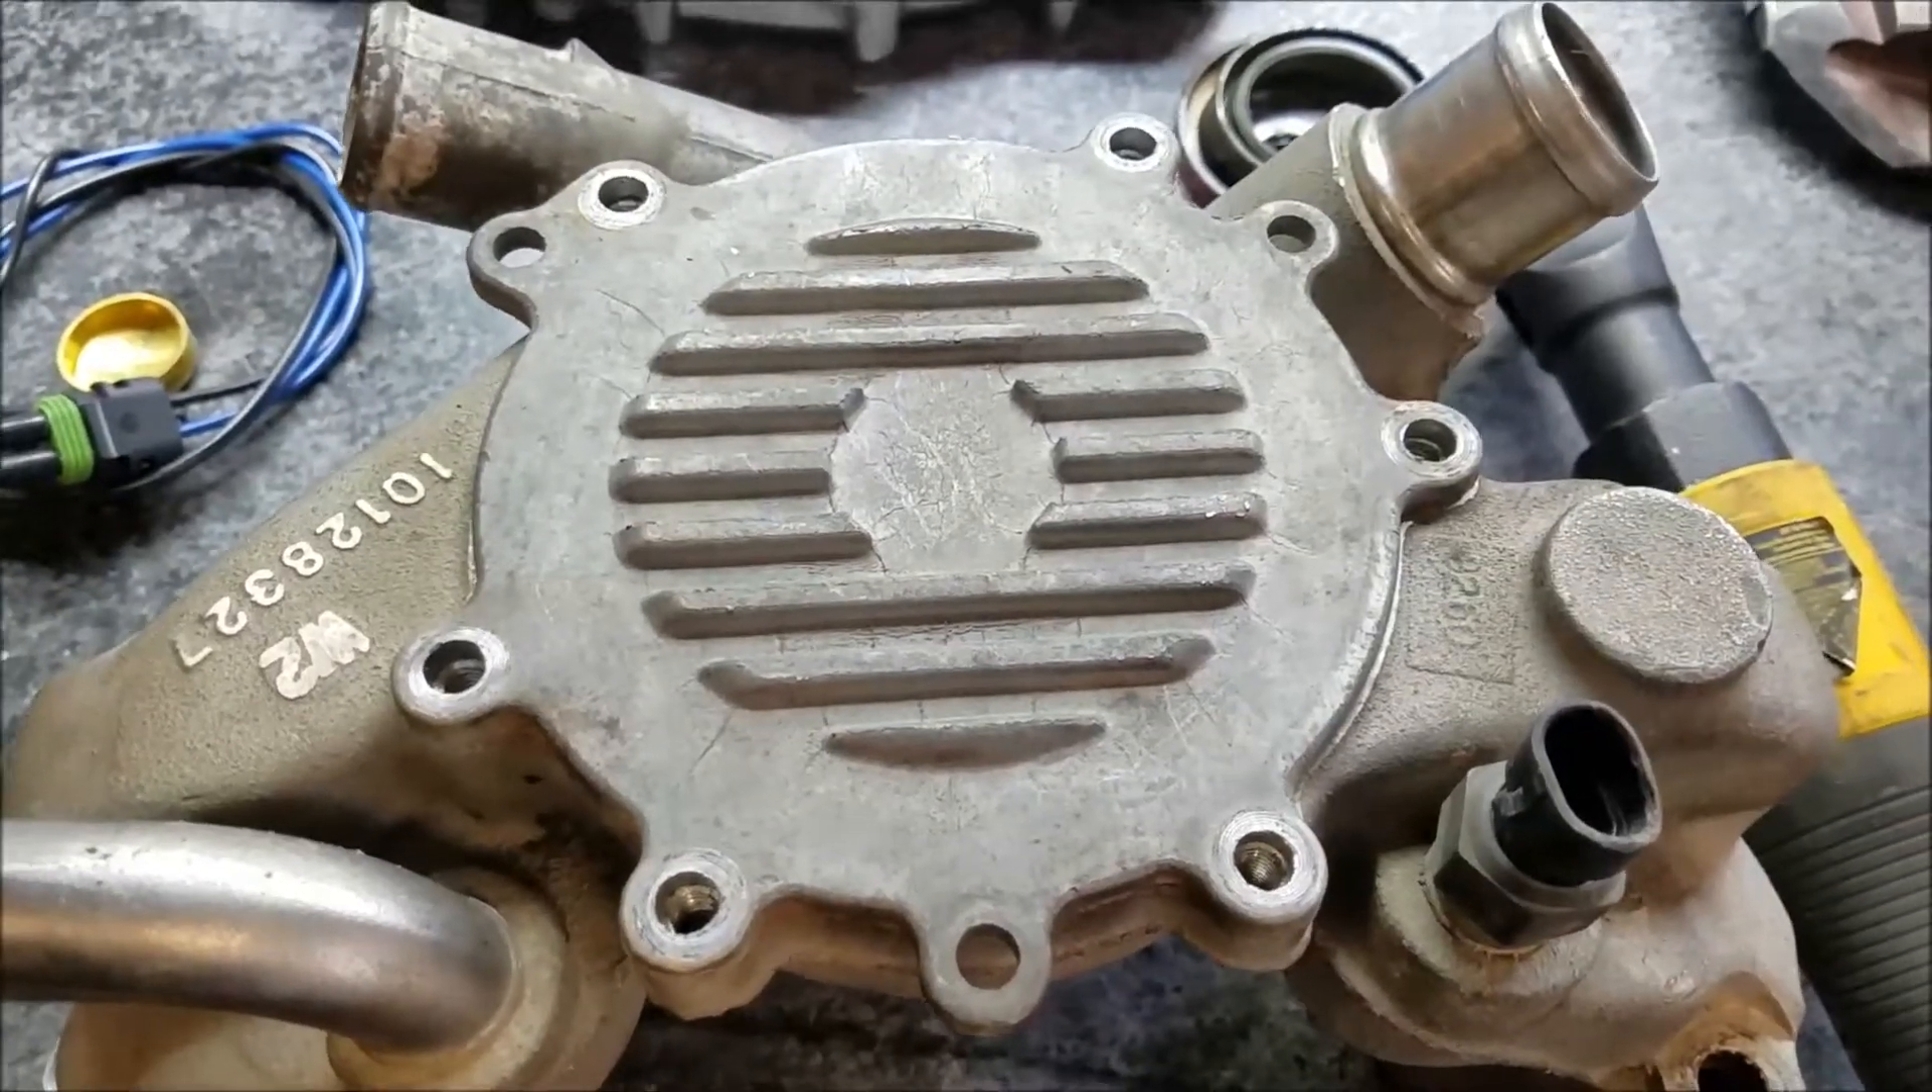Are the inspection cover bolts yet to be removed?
No.